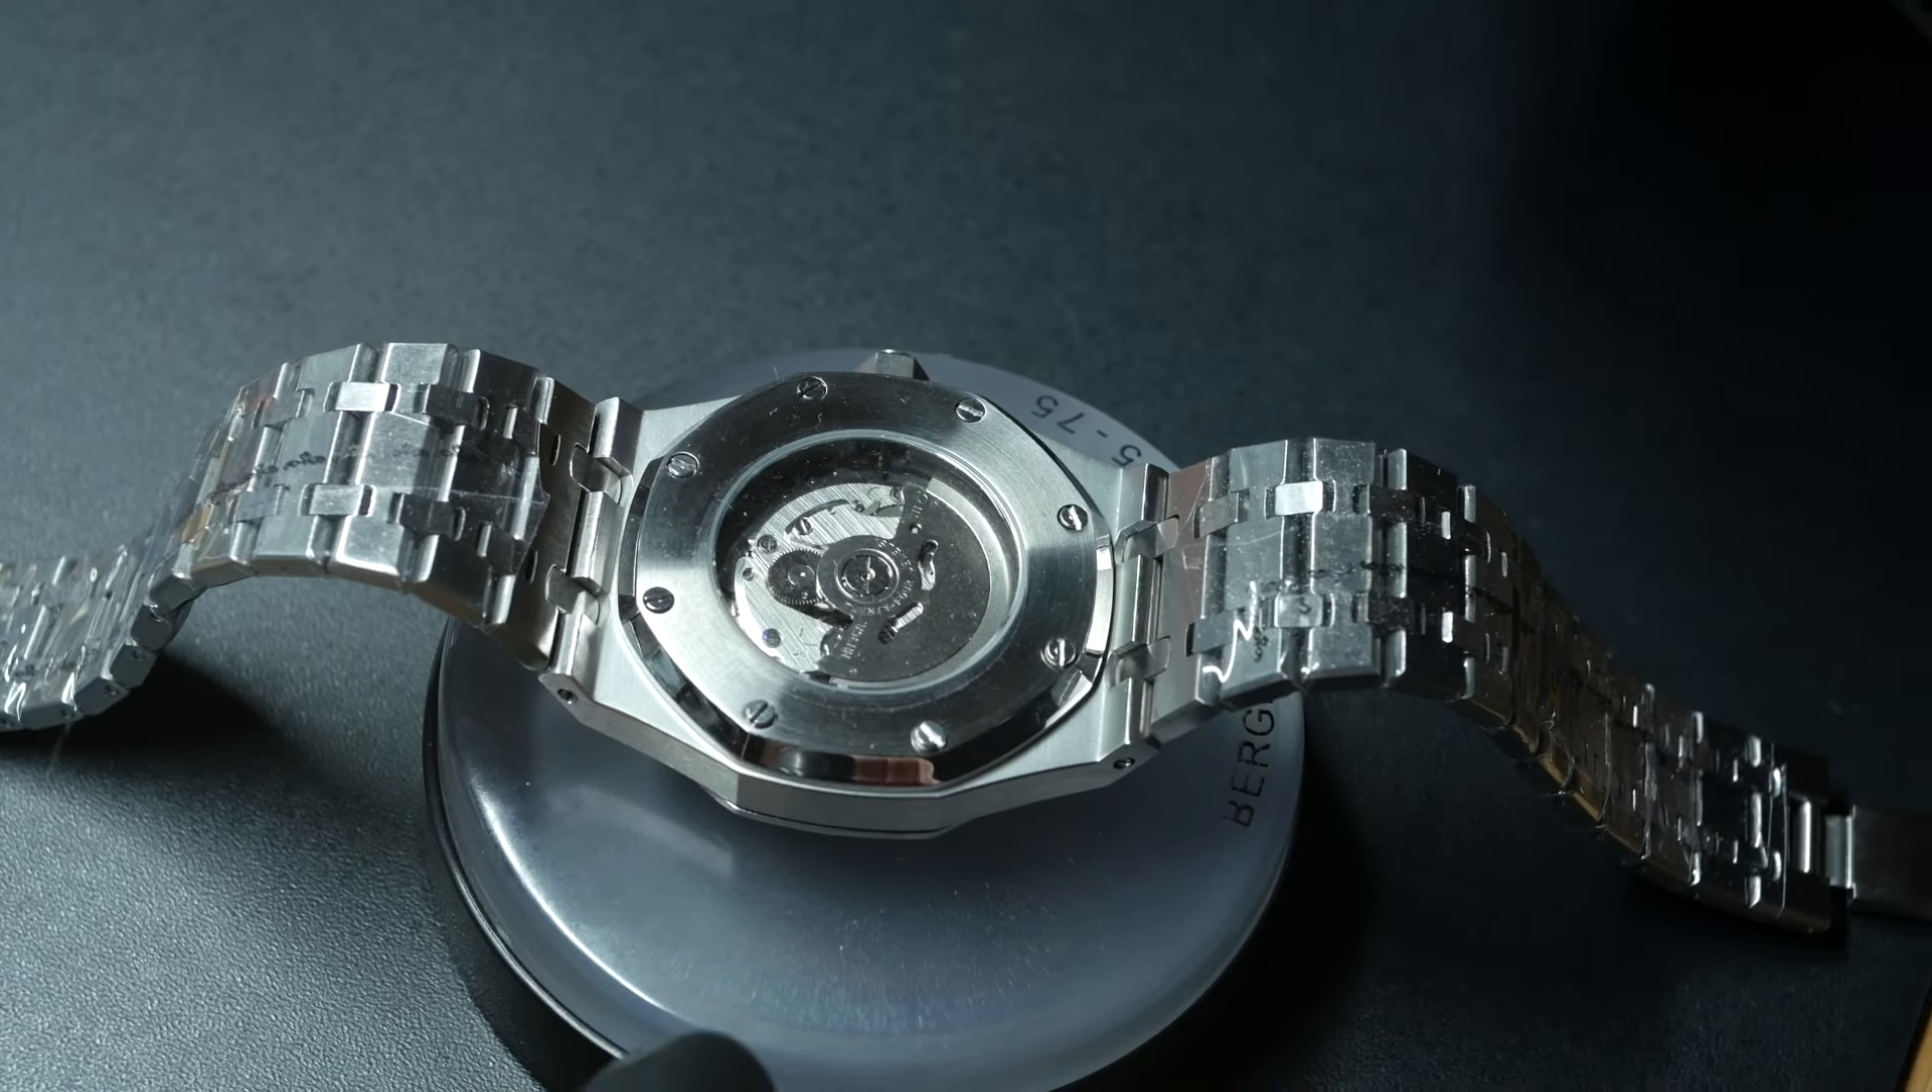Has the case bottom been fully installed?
Yes.